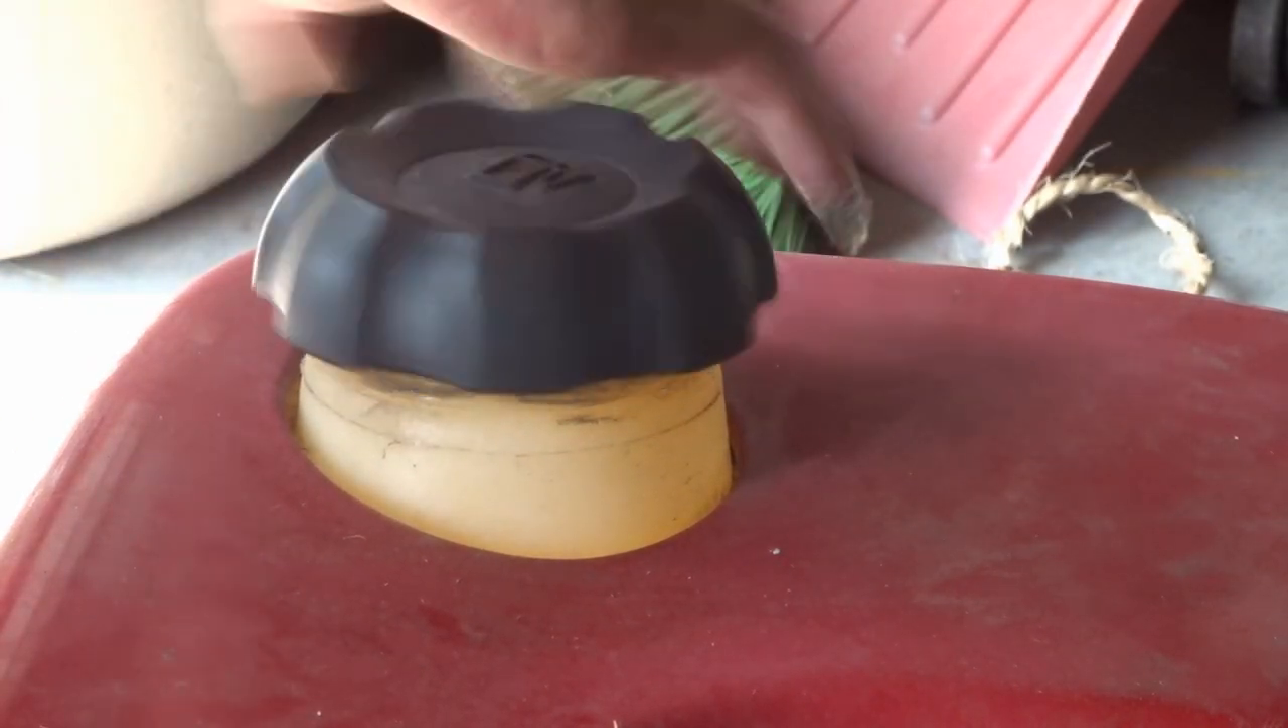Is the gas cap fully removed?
No.